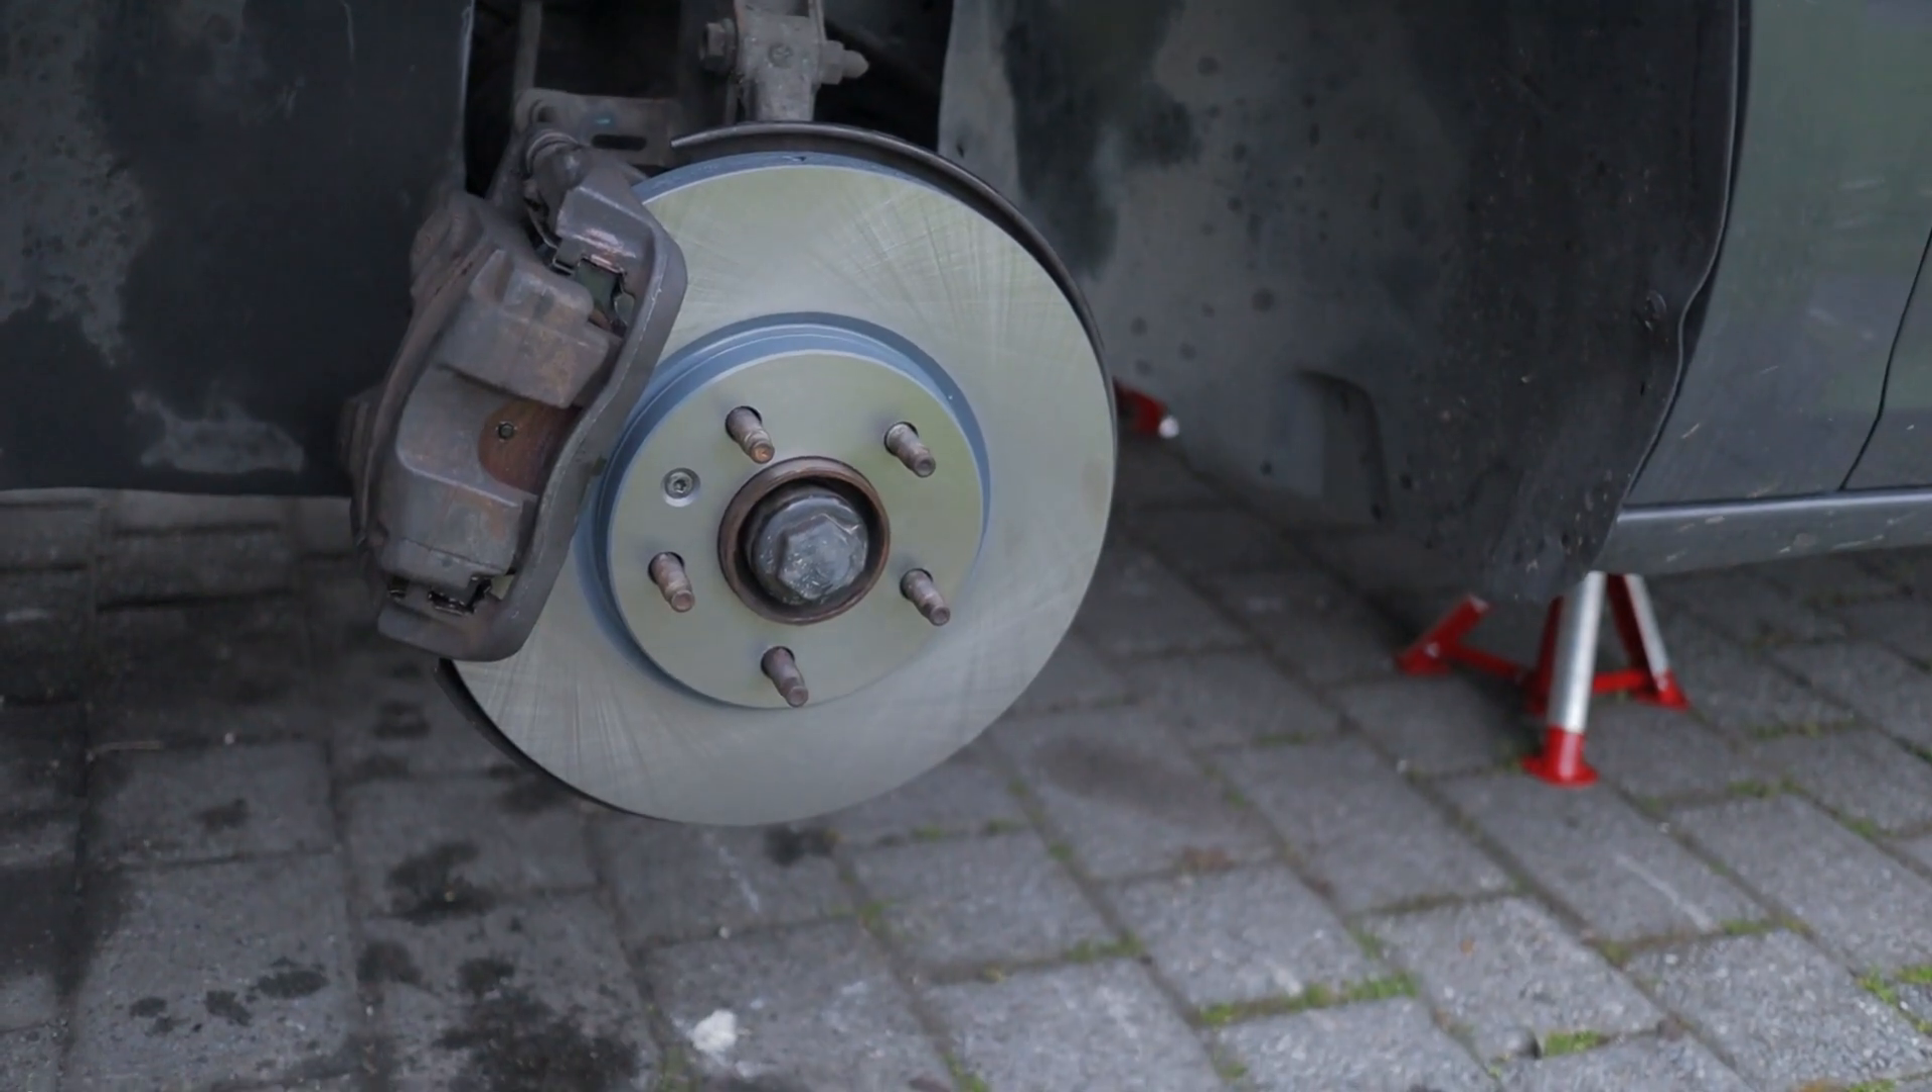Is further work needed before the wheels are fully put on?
Yes.